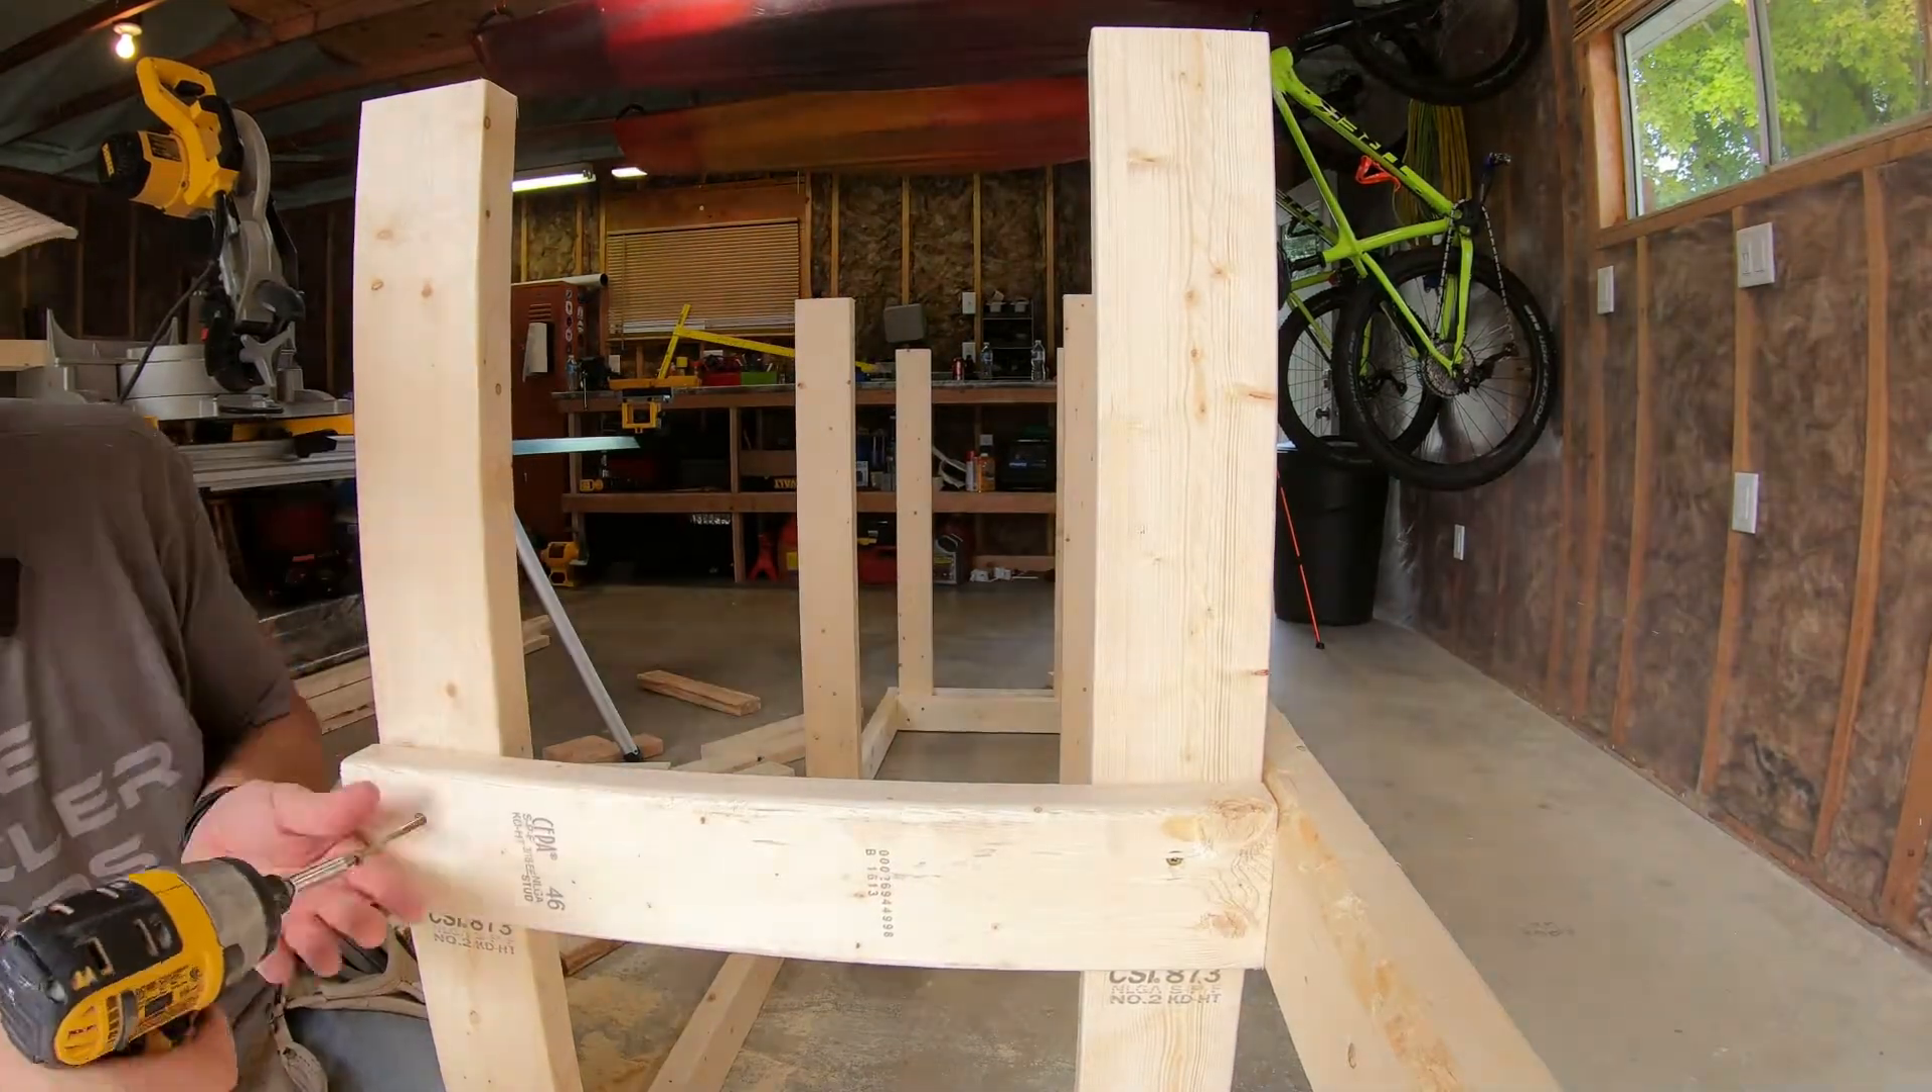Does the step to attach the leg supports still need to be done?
Yes.